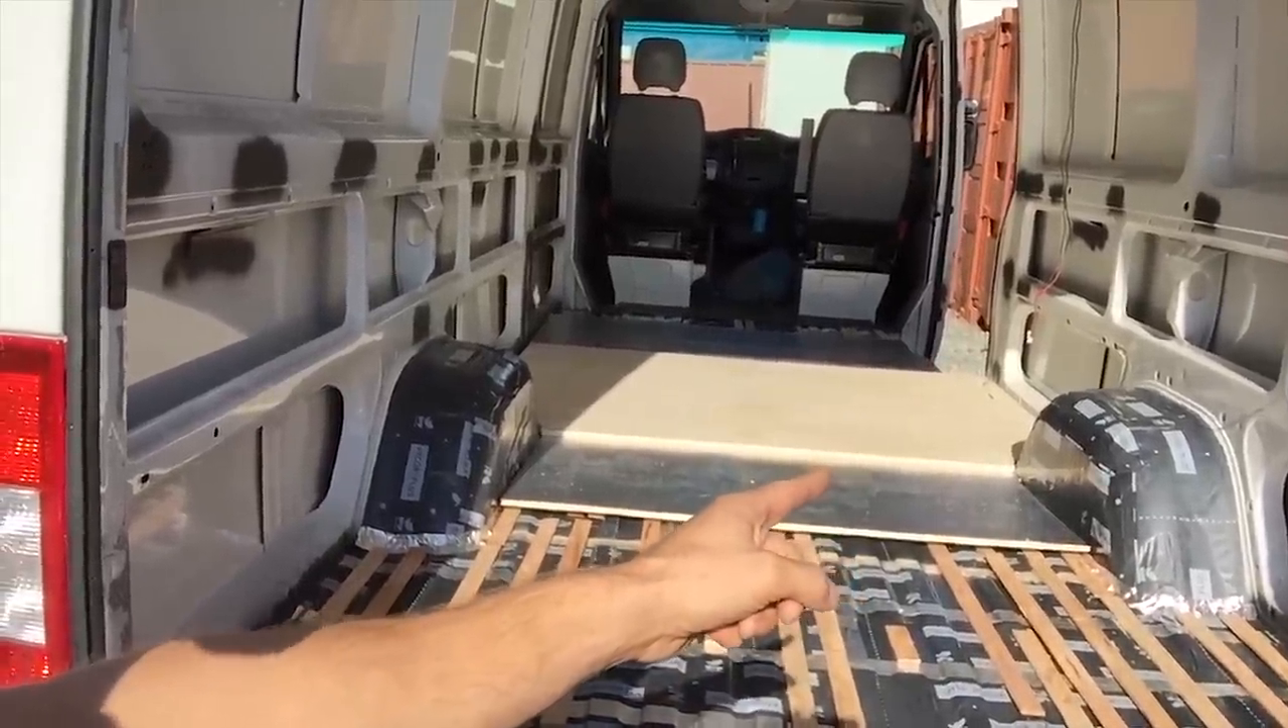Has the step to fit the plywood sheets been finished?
No.